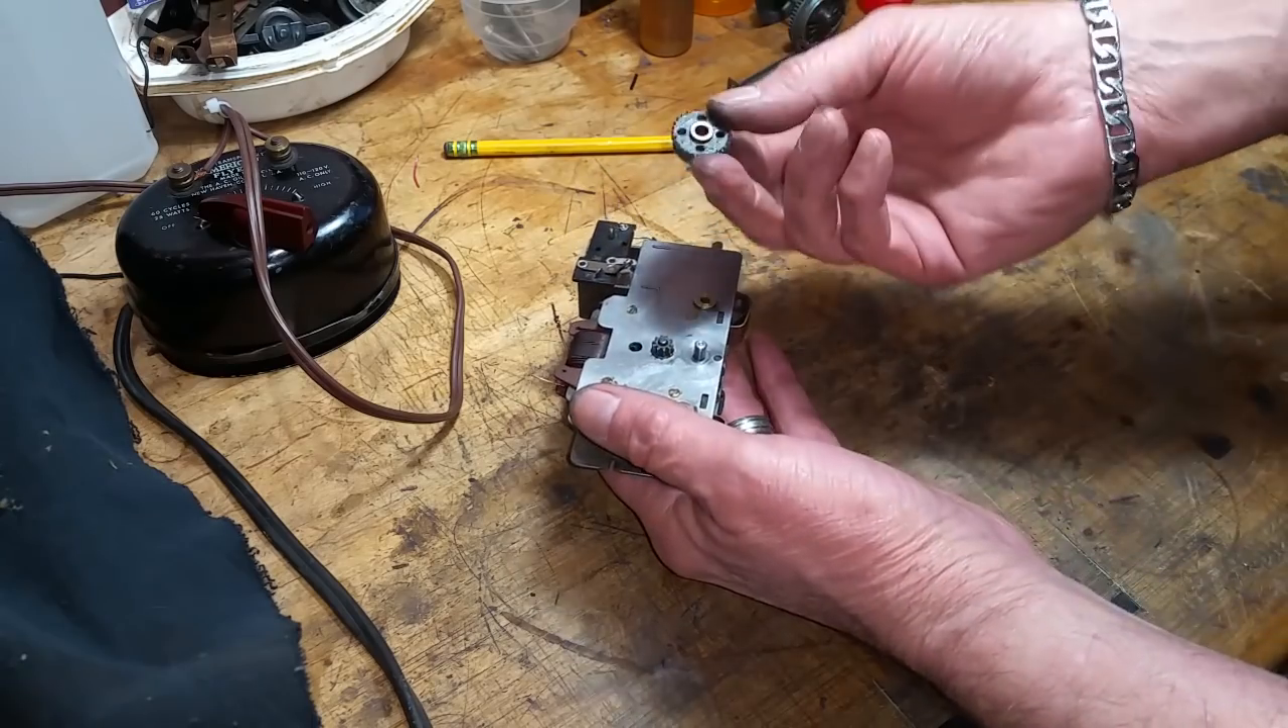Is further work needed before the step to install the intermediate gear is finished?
Yes.